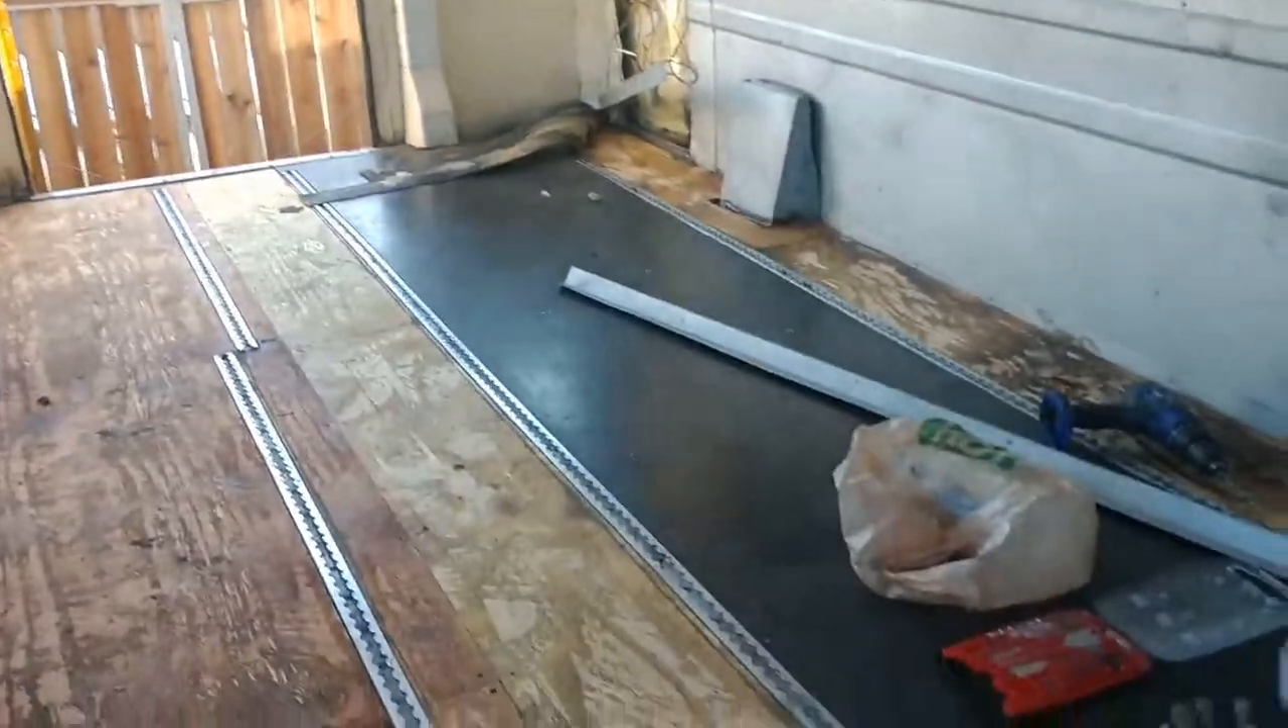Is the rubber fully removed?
No.